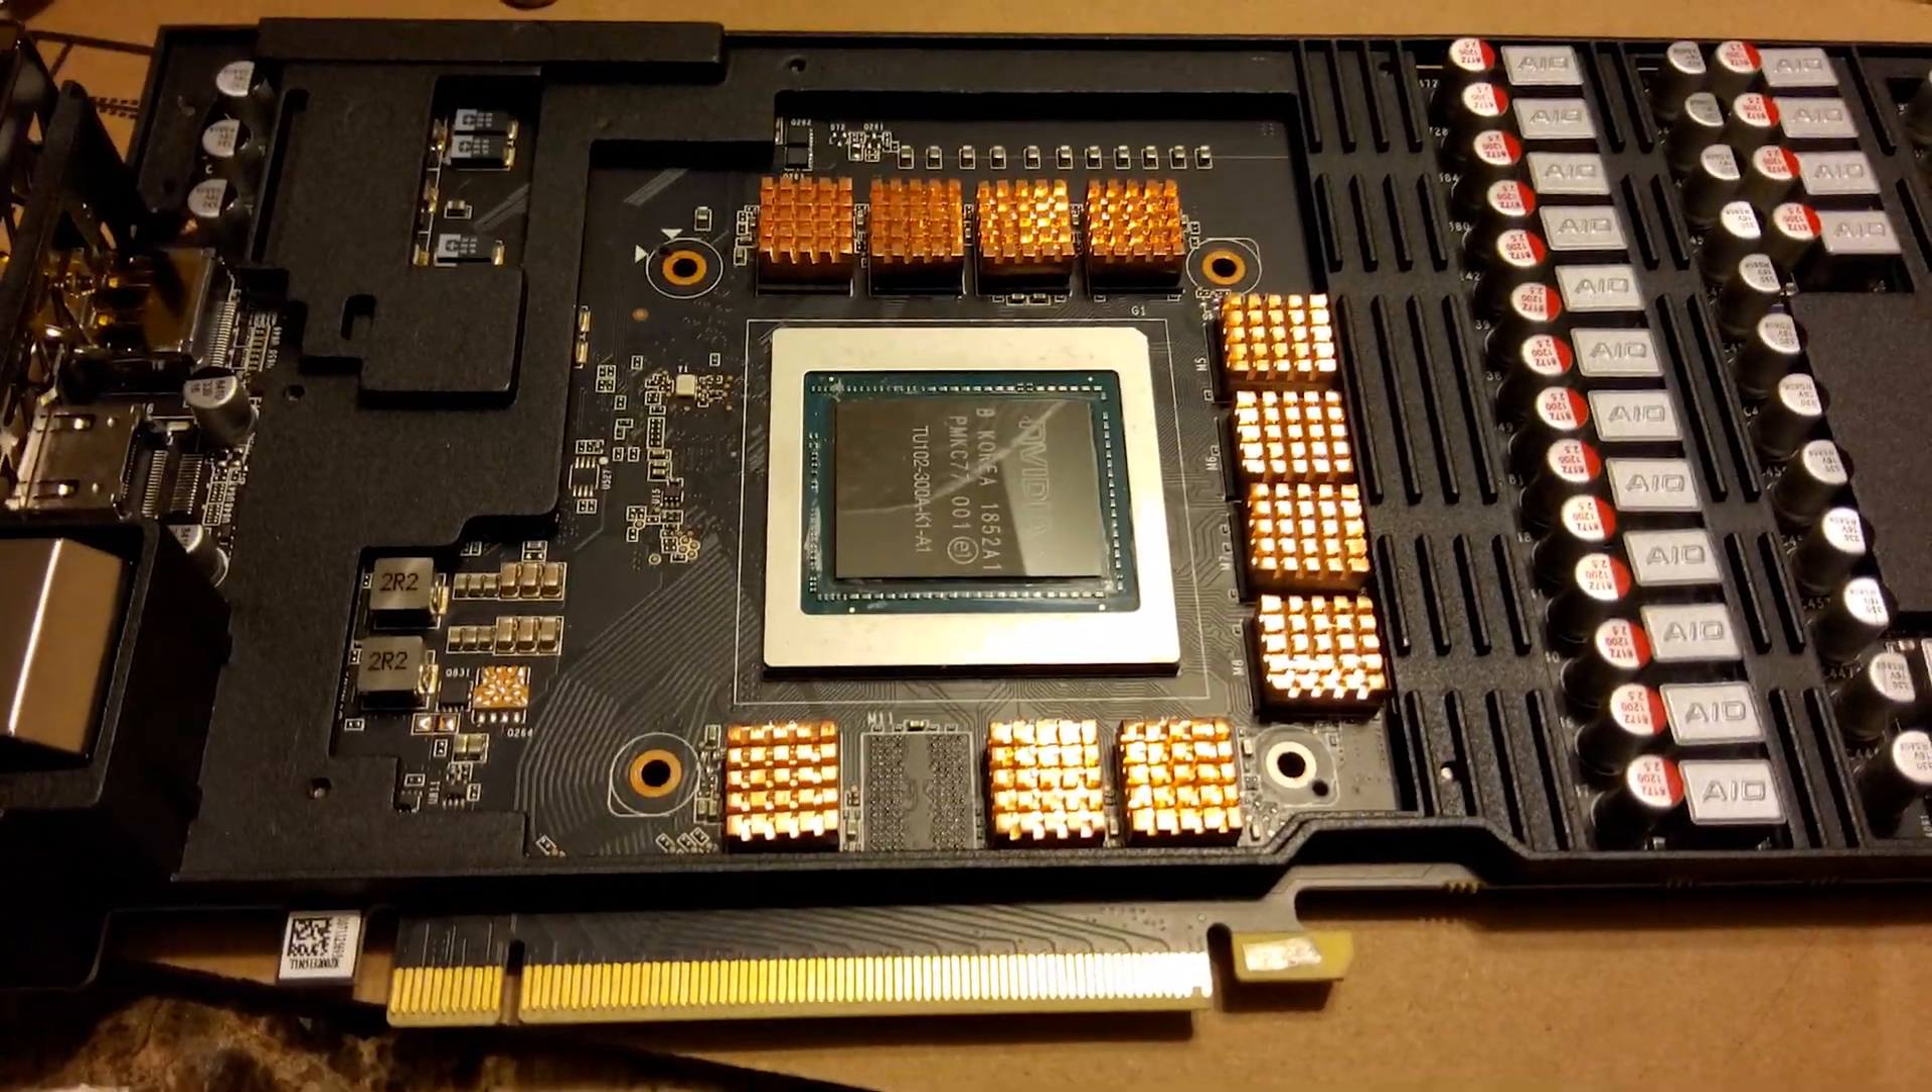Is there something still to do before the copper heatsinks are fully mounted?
No.